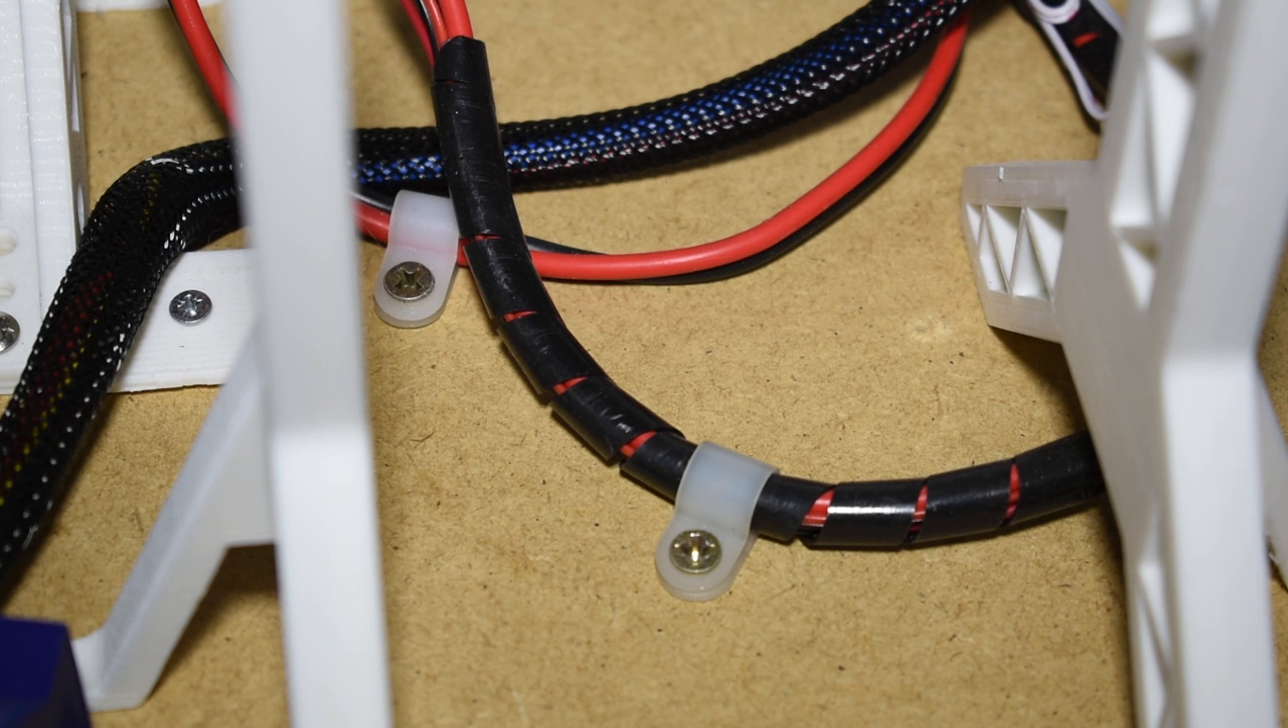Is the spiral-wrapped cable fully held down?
Yes.